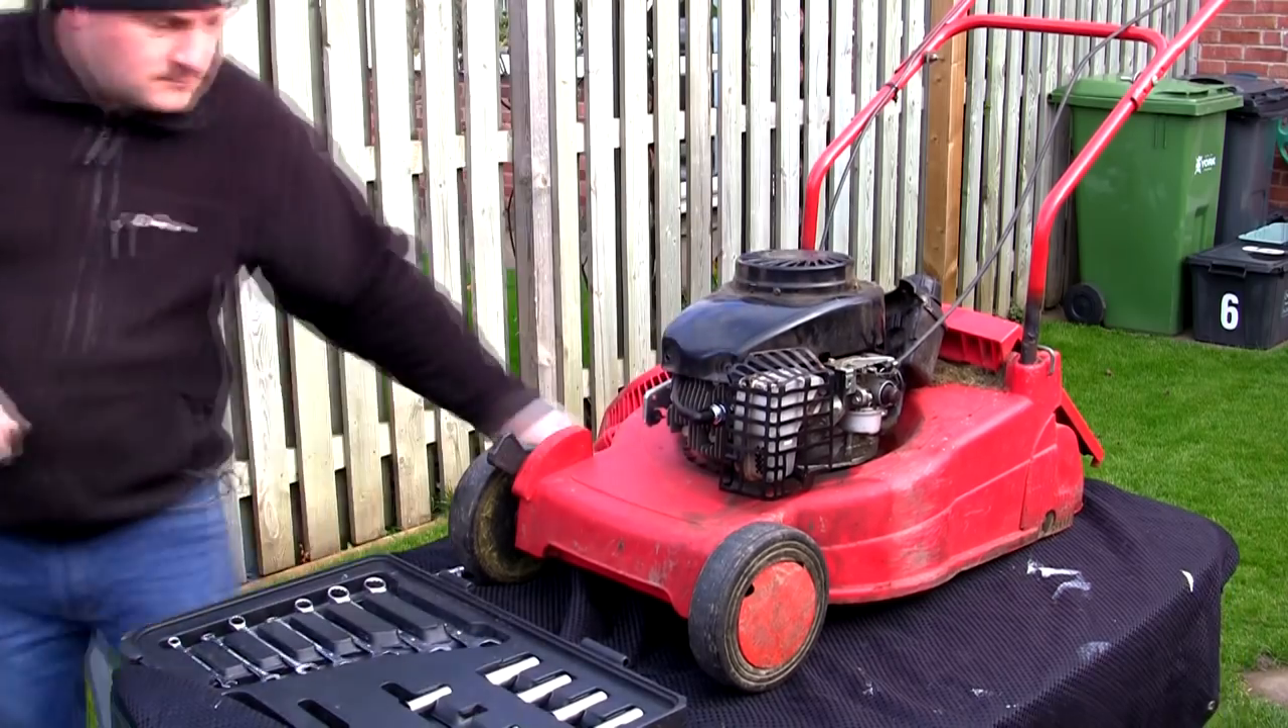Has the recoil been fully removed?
No.